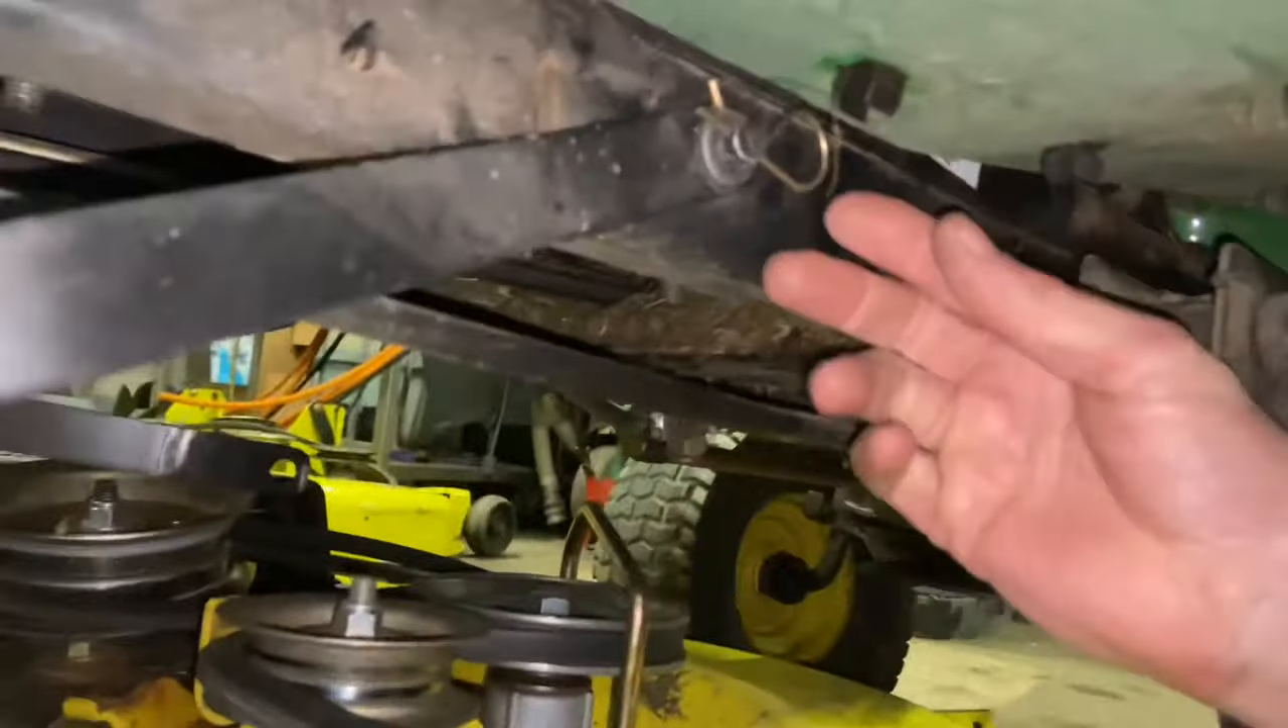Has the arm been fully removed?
No.